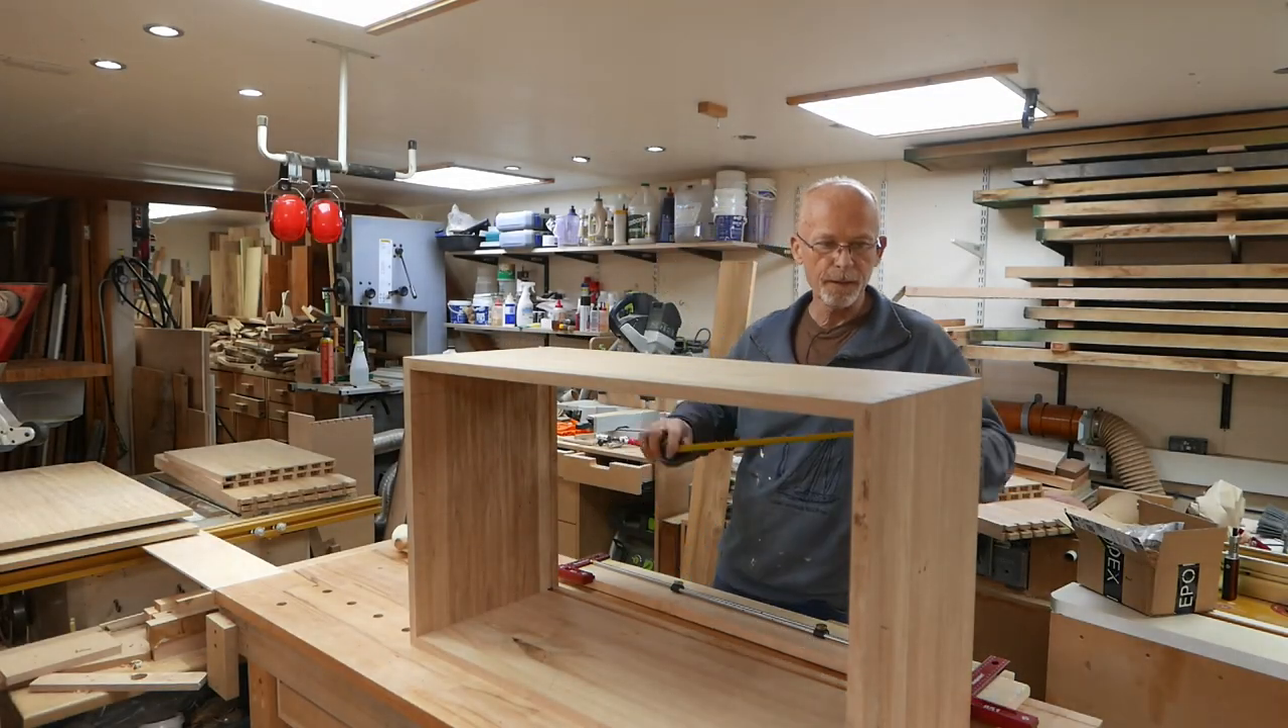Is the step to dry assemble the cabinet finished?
Yes.